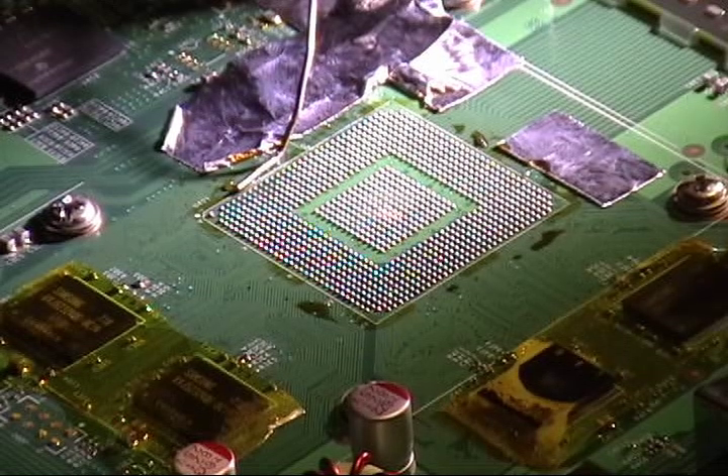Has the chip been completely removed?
Yes.